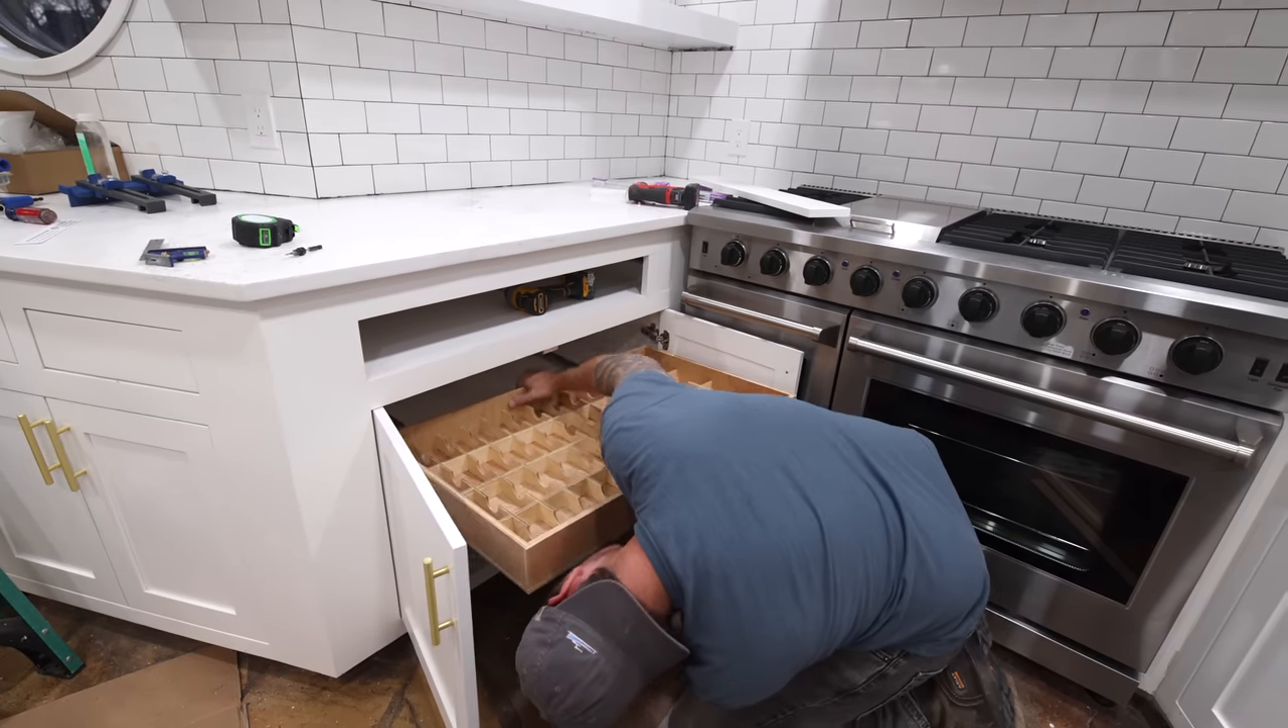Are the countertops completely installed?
Yes.